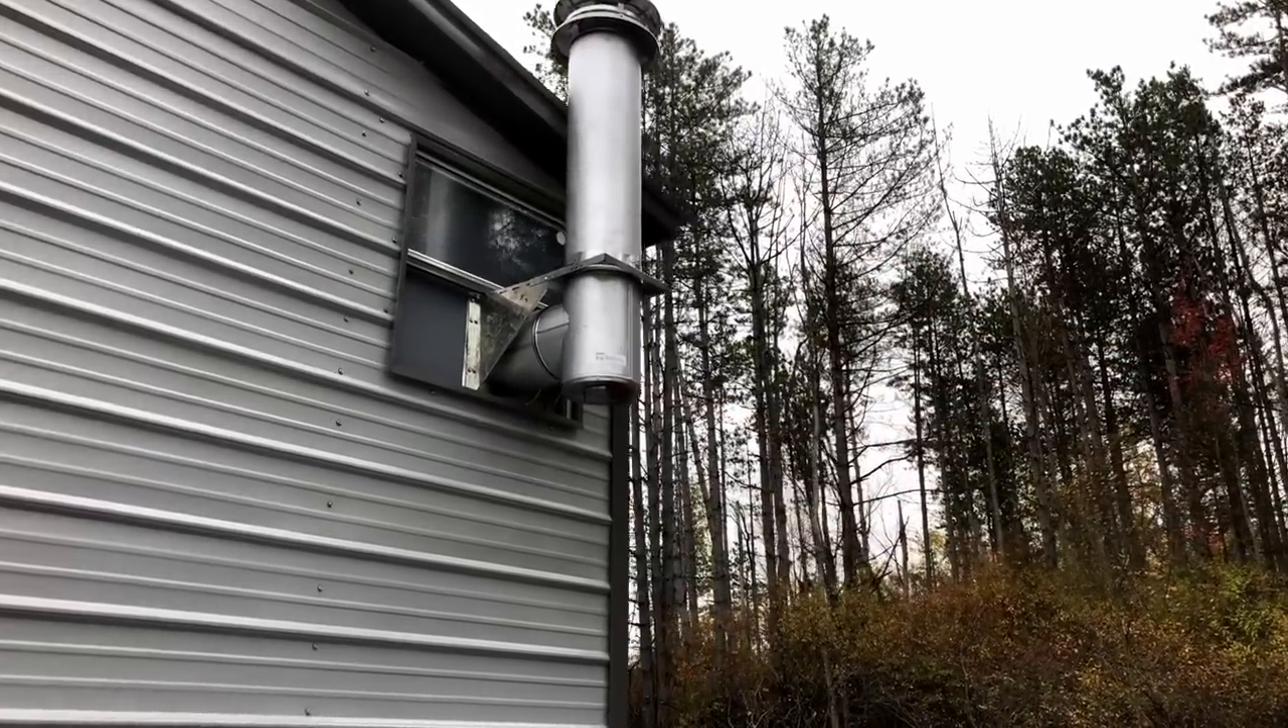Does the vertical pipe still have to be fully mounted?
No.